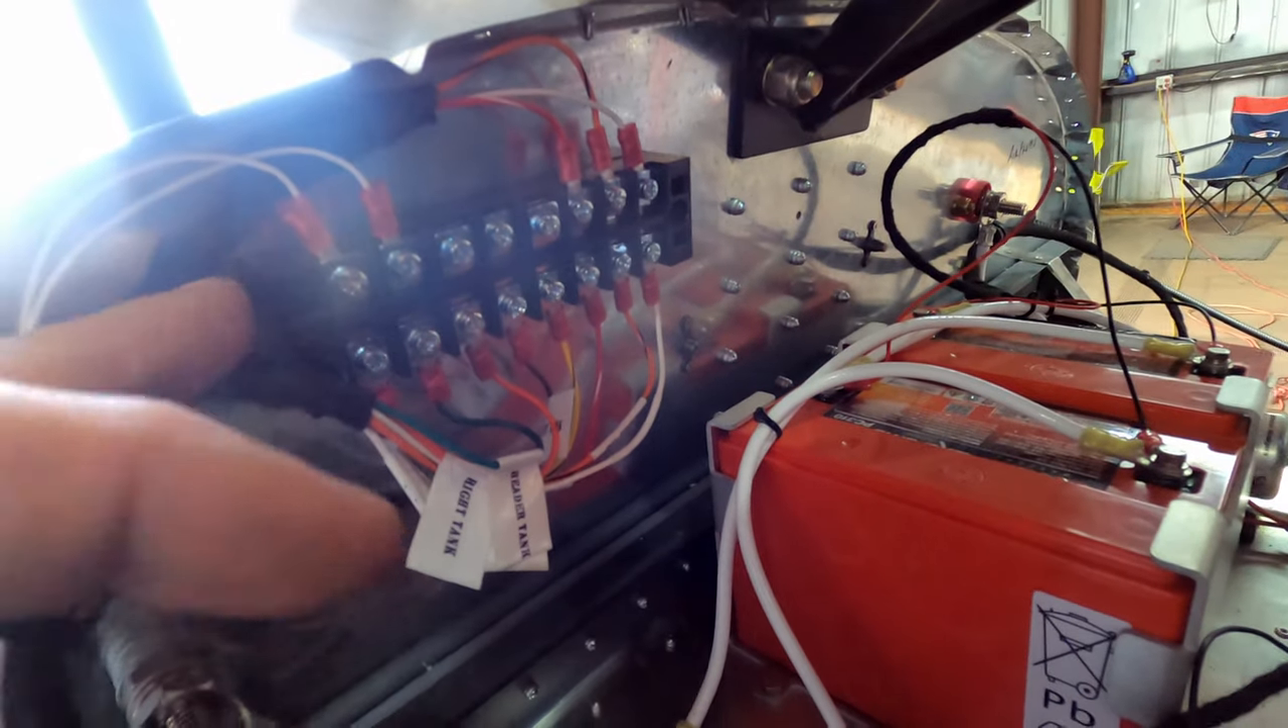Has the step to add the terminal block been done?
Yes.